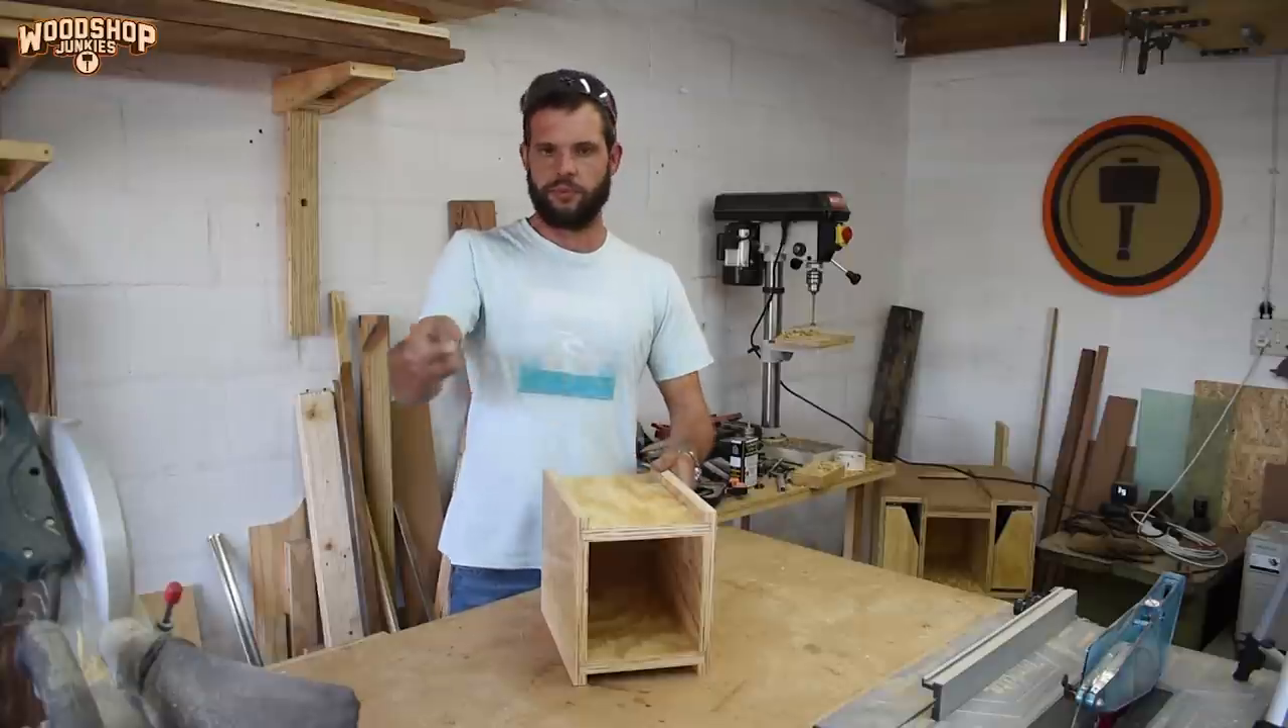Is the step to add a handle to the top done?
No.